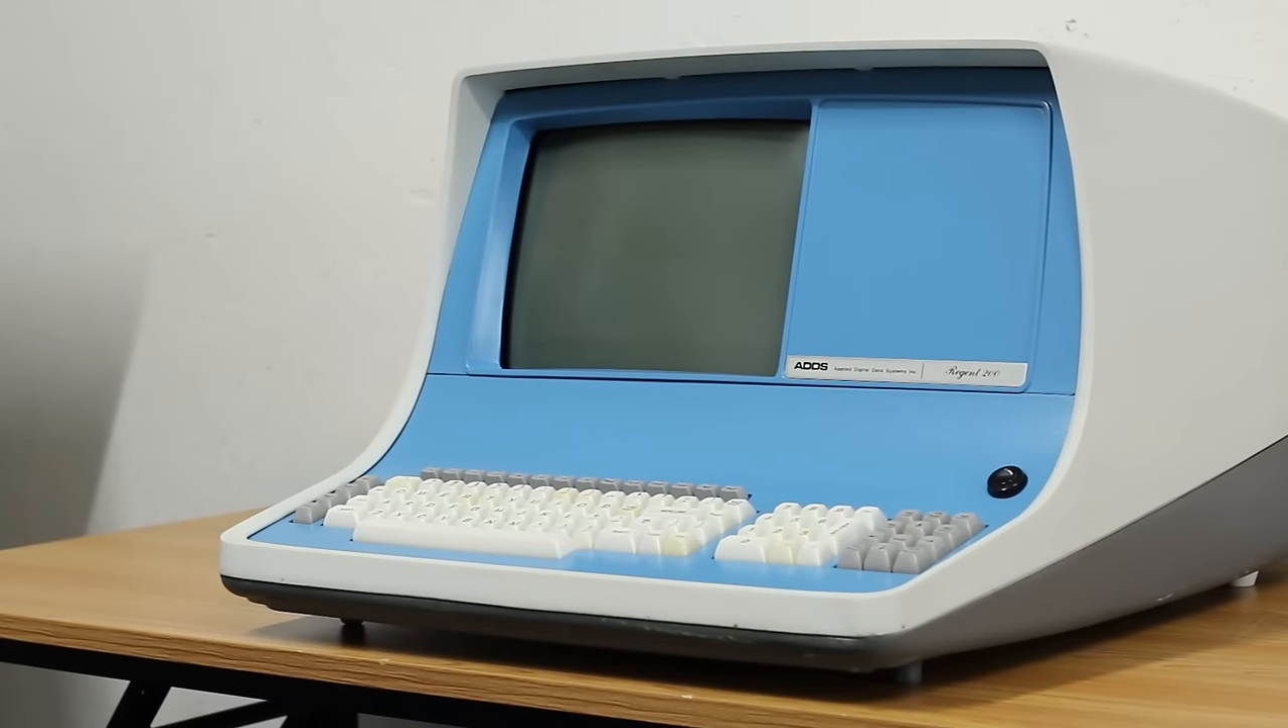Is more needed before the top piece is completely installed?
No.